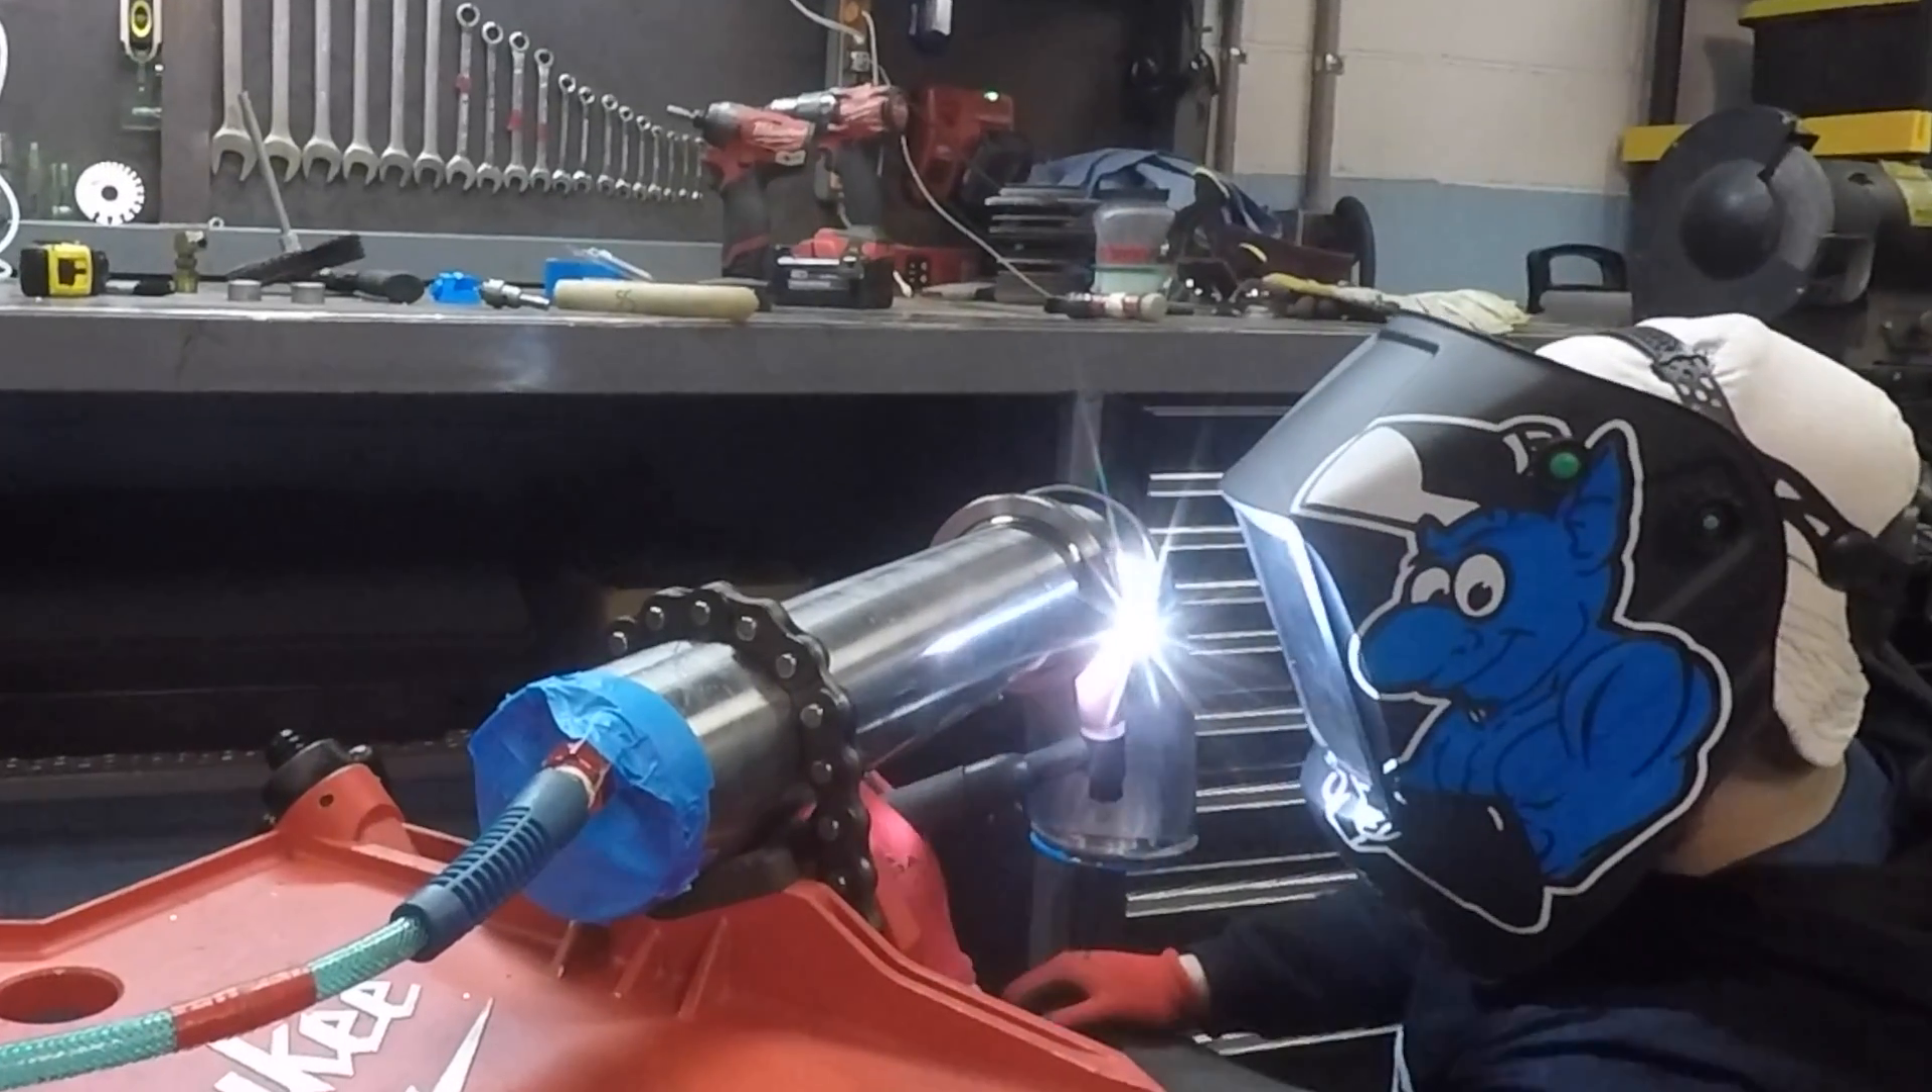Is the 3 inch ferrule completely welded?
No.